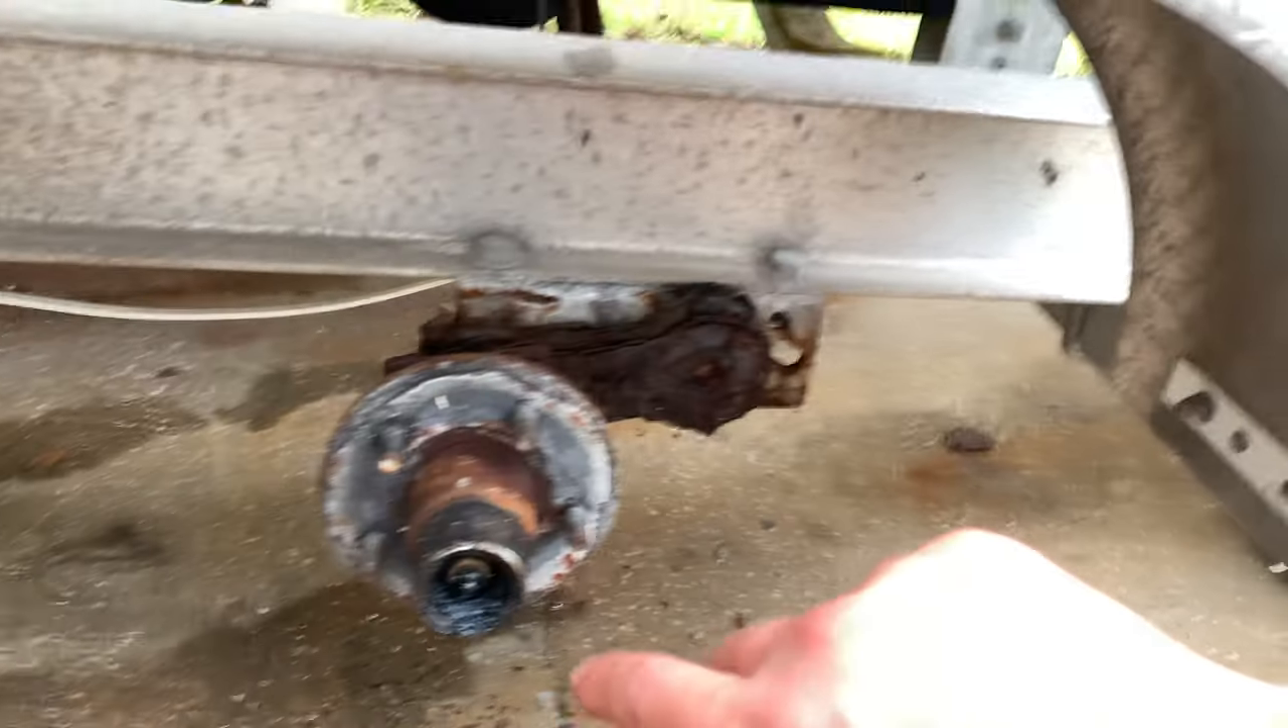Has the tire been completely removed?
Yes.